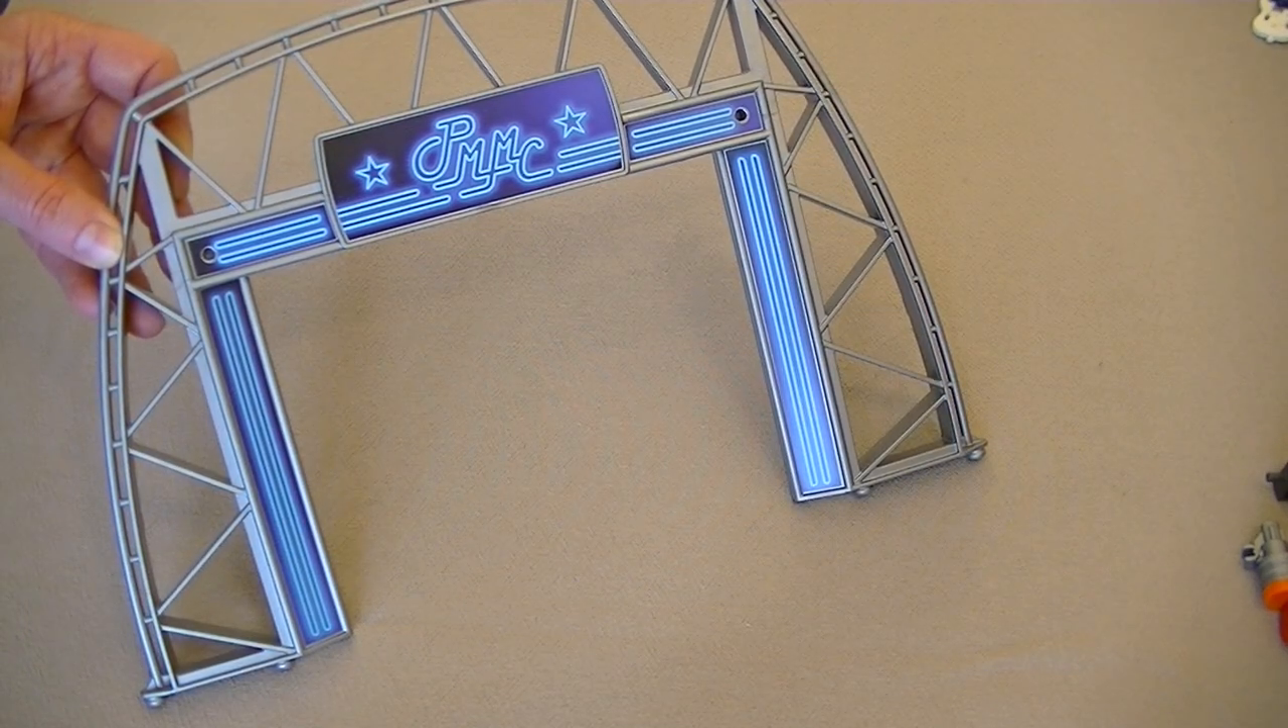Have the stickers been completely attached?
Yes.